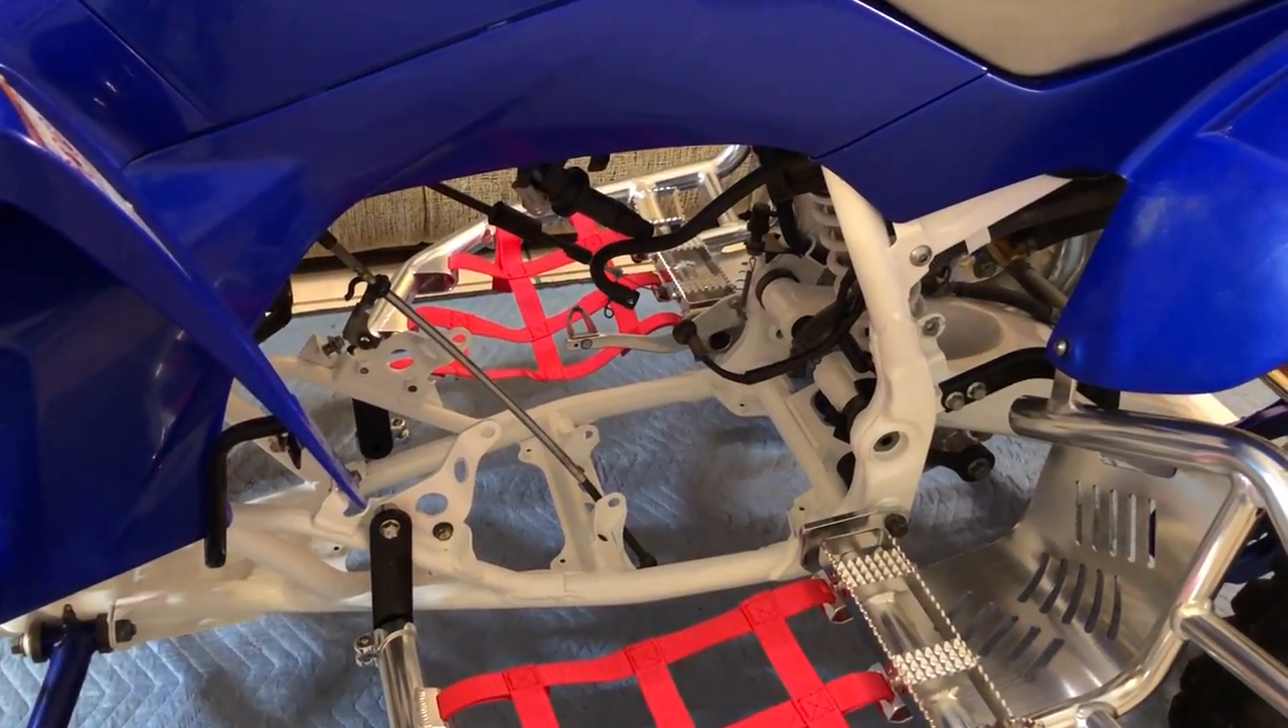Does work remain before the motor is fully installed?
Yes.